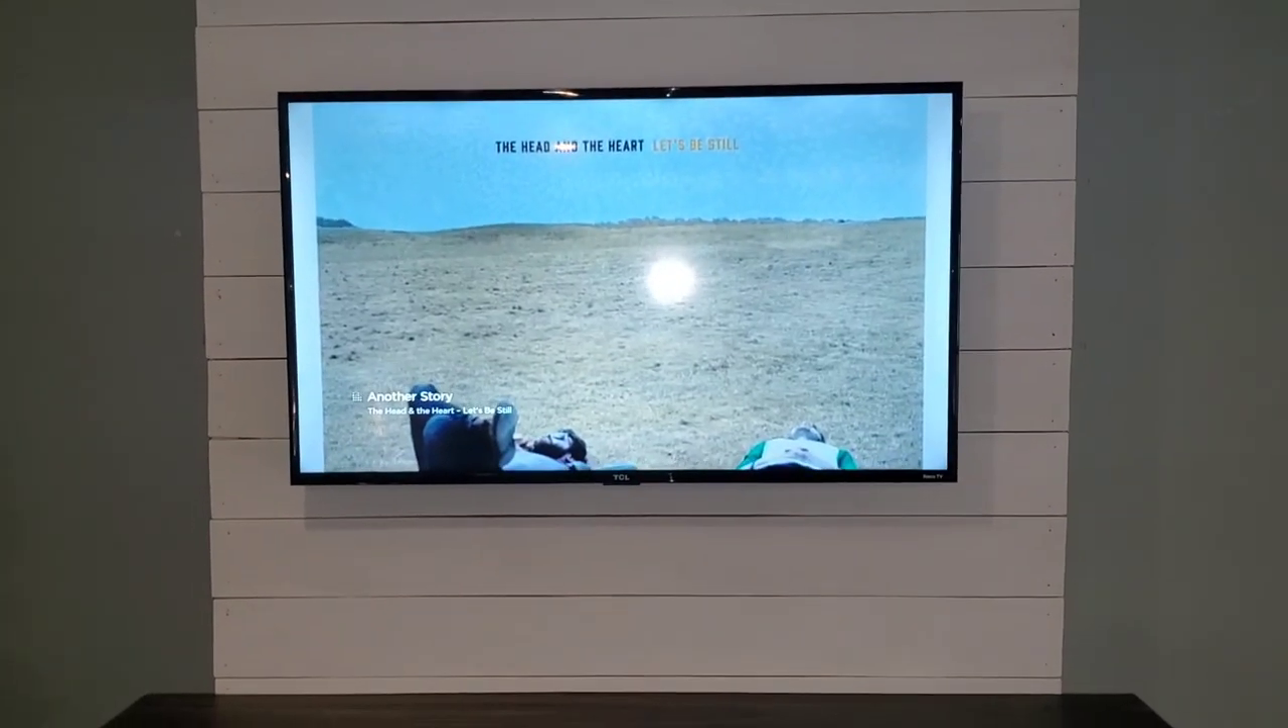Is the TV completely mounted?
Yes.